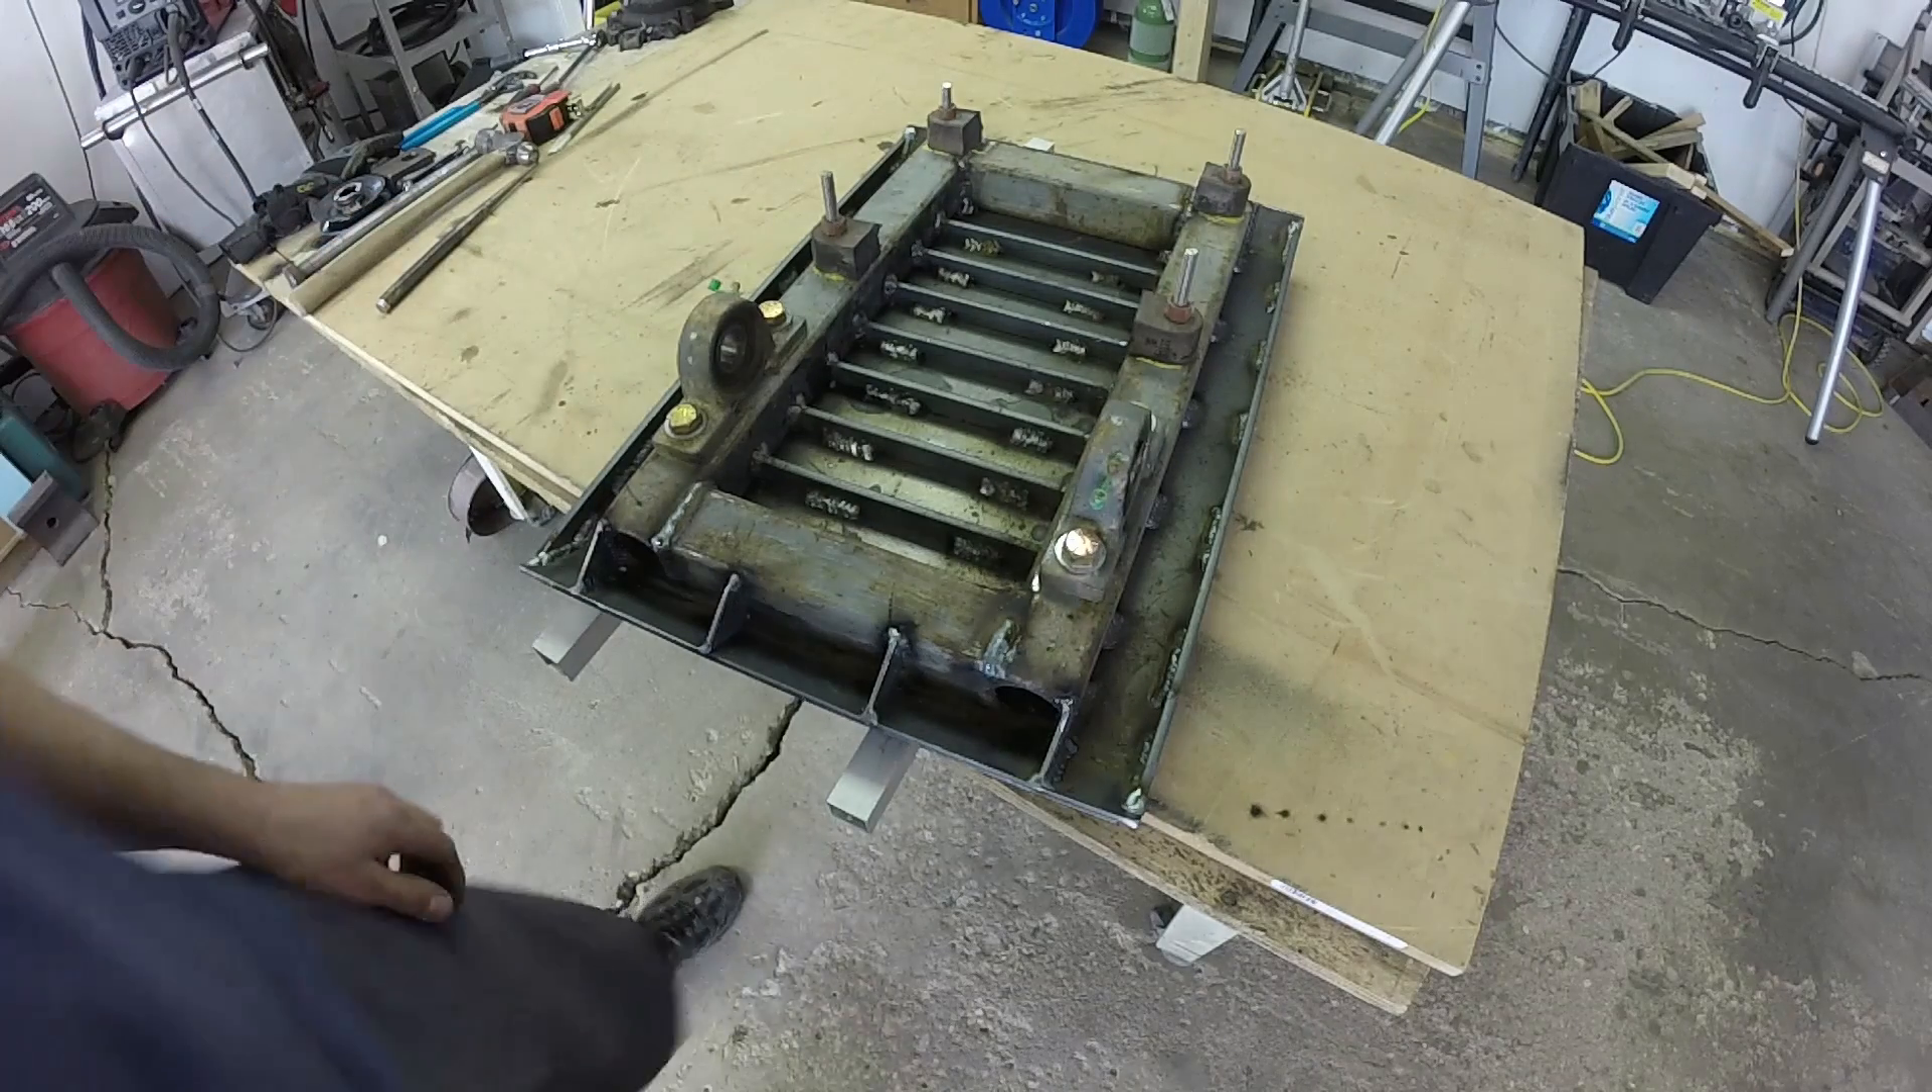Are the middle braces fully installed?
Yes.